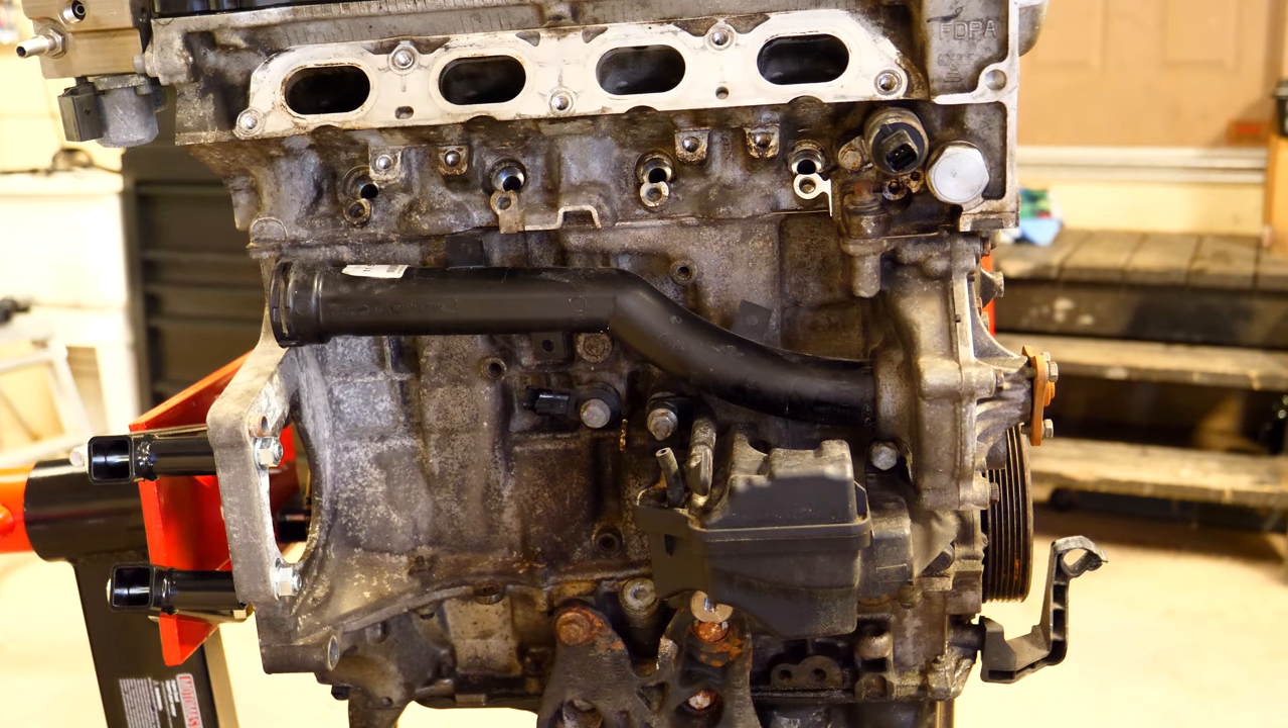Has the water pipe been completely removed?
No.